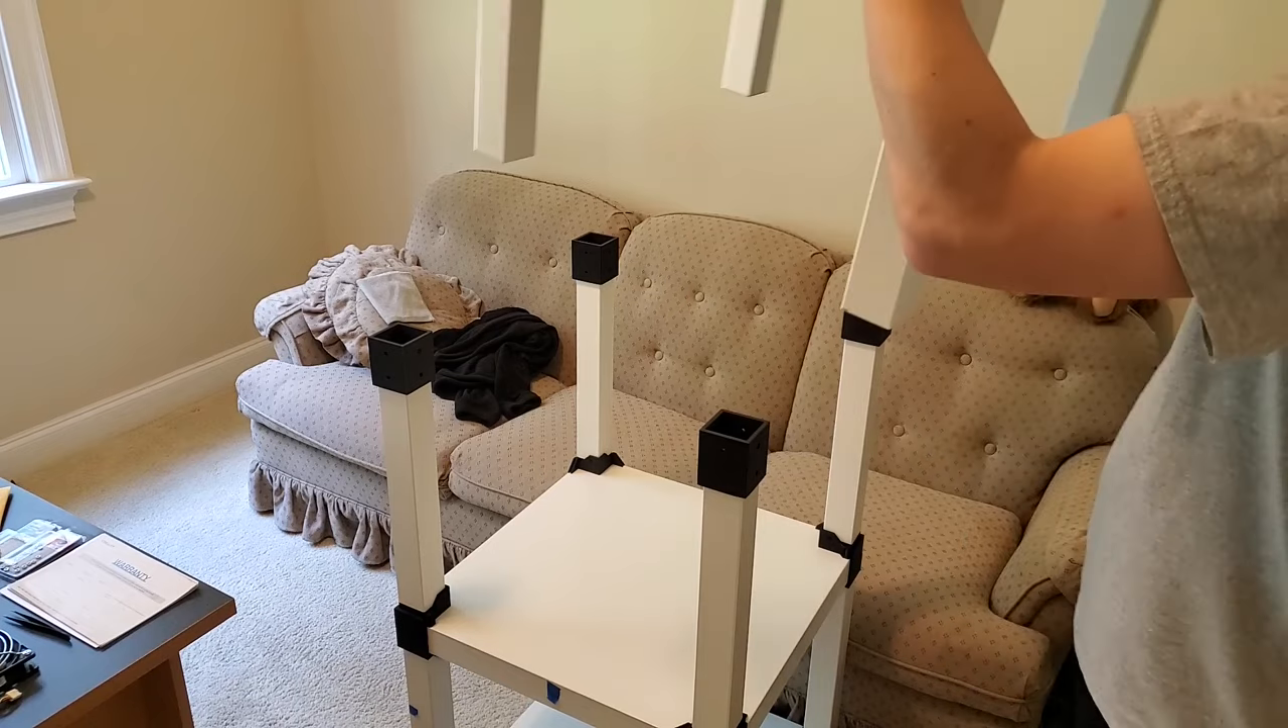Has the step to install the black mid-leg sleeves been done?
Yes.